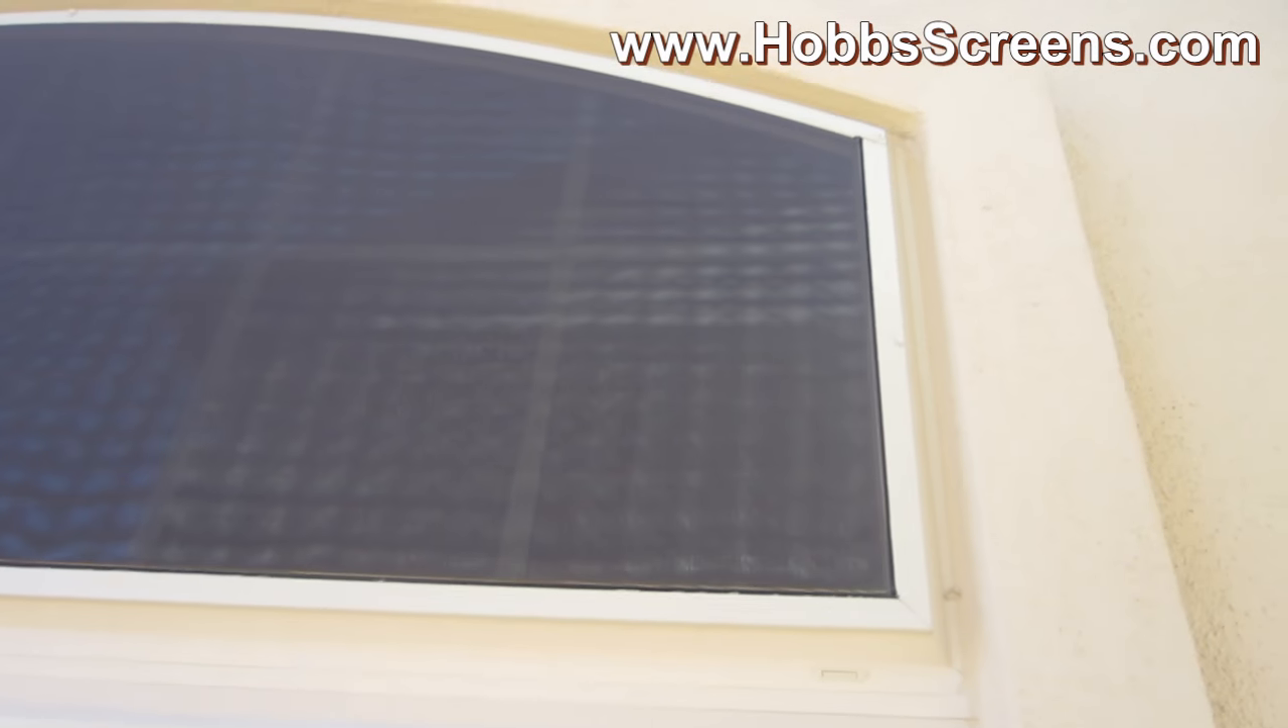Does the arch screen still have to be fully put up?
No.